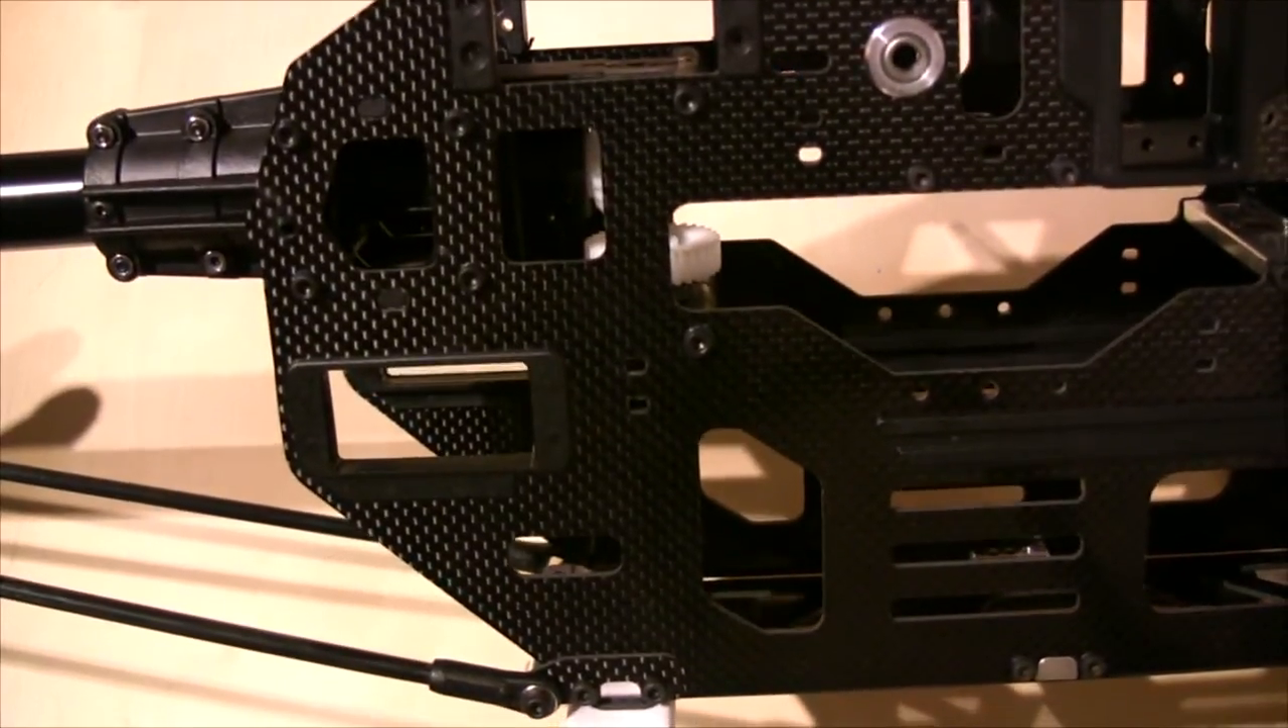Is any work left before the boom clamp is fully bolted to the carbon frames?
No.